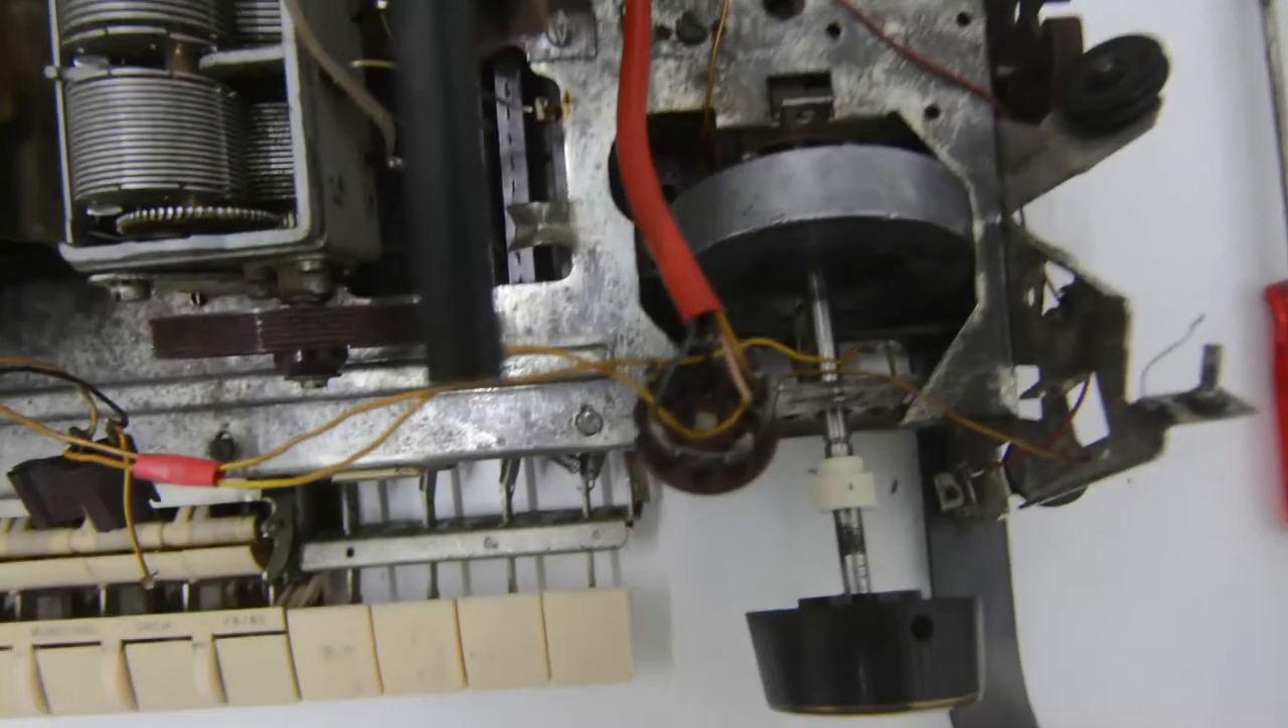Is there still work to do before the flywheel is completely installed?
No.